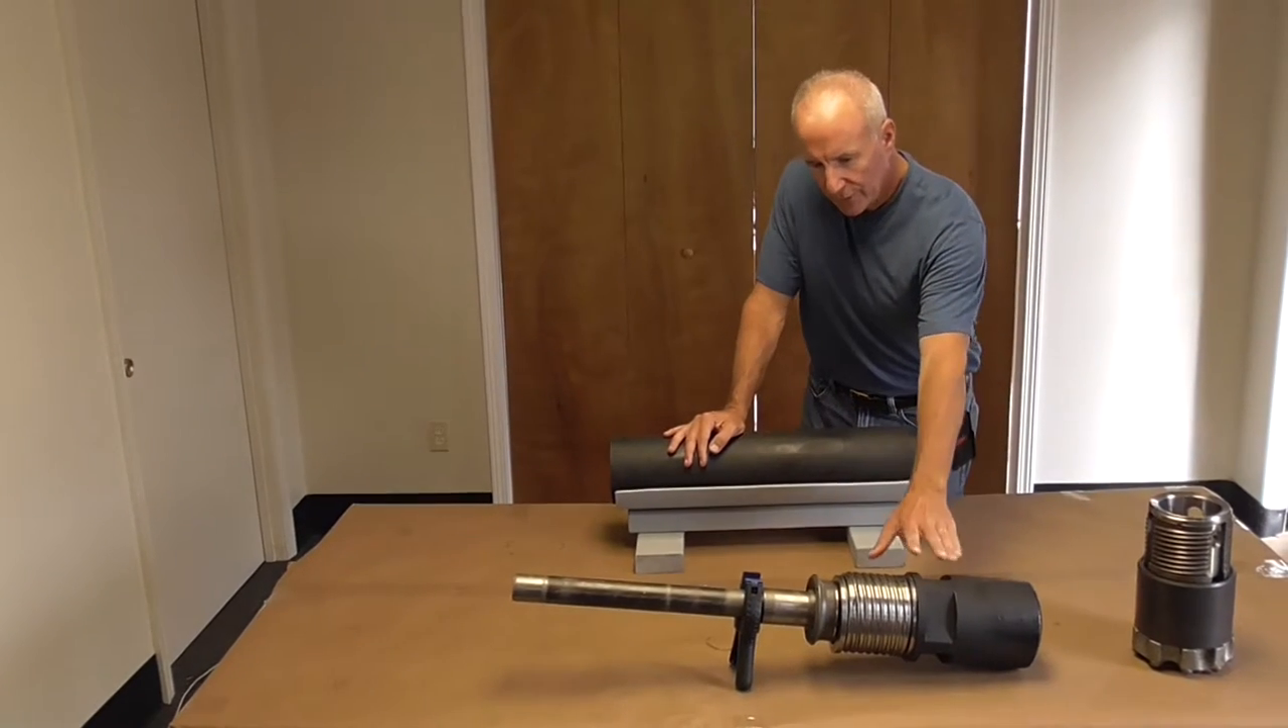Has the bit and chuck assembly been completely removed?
Yes.